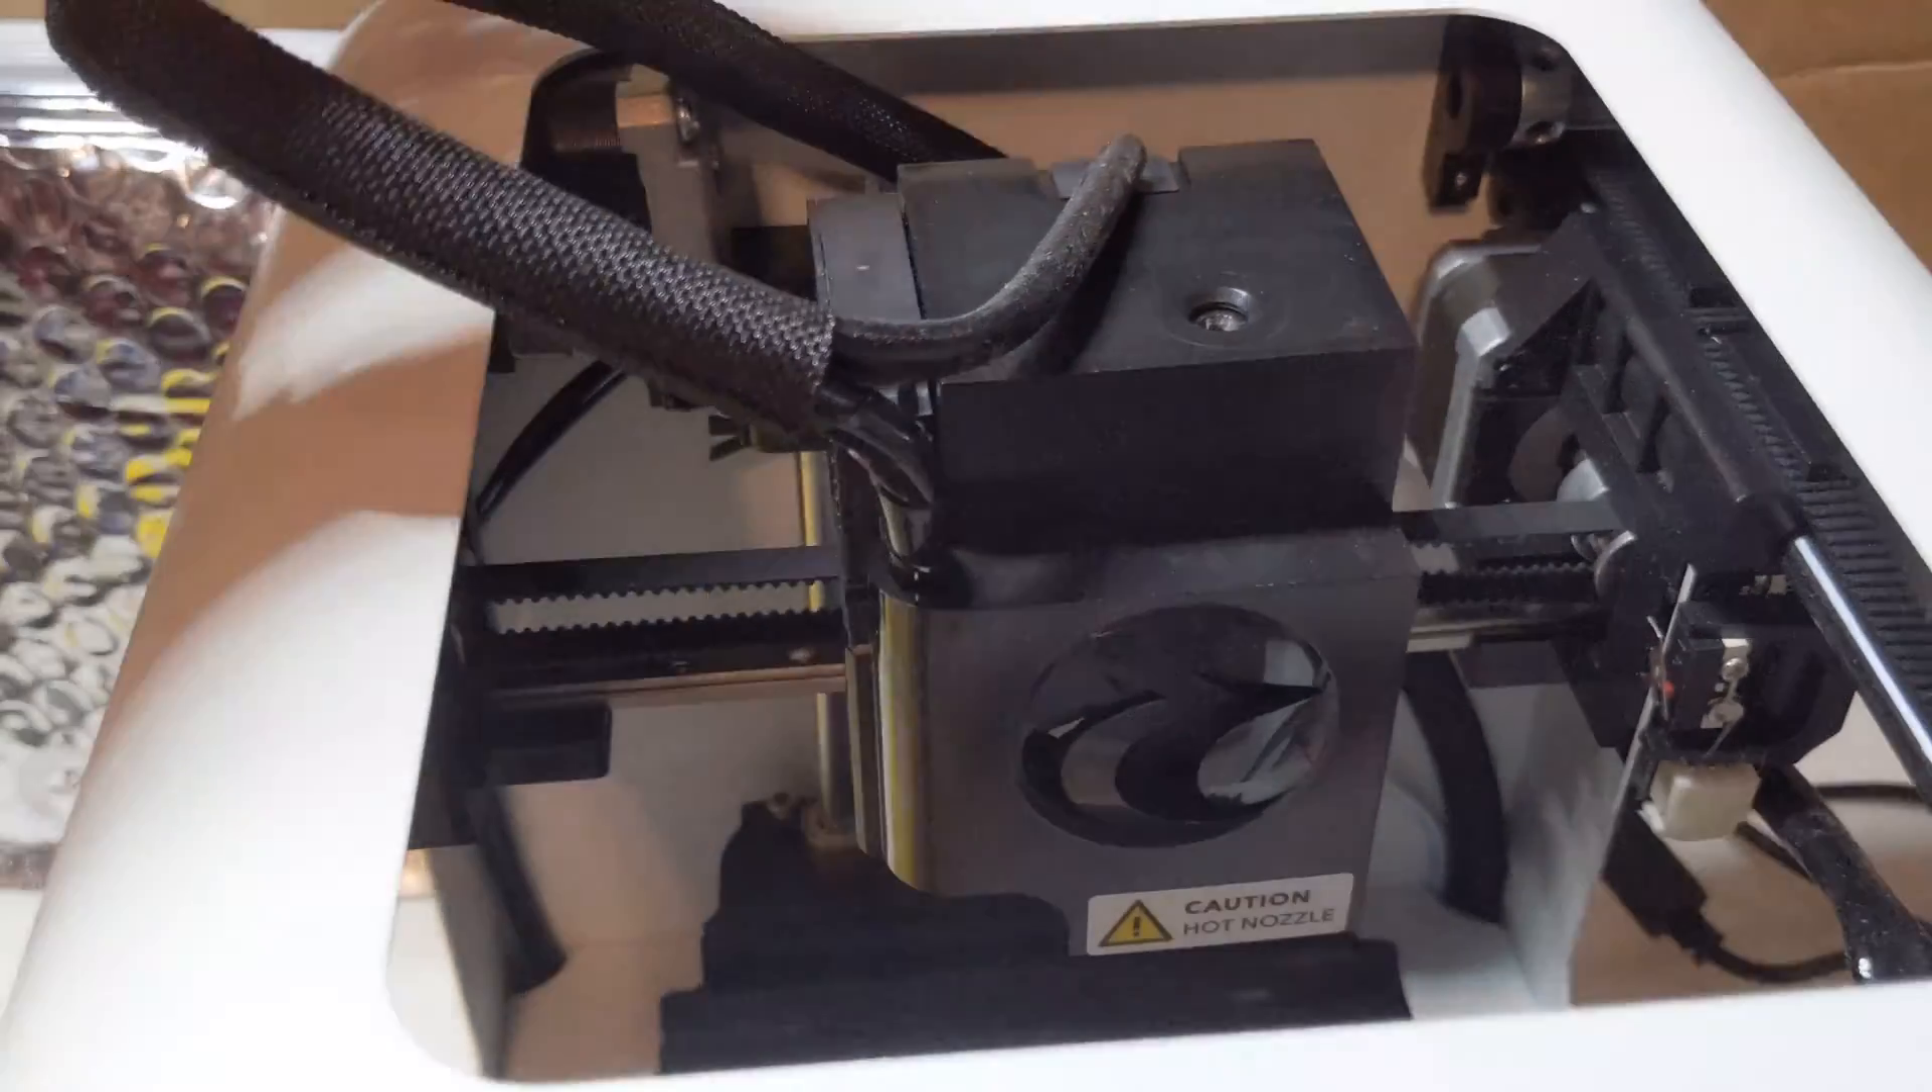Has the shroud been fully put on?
Yes.